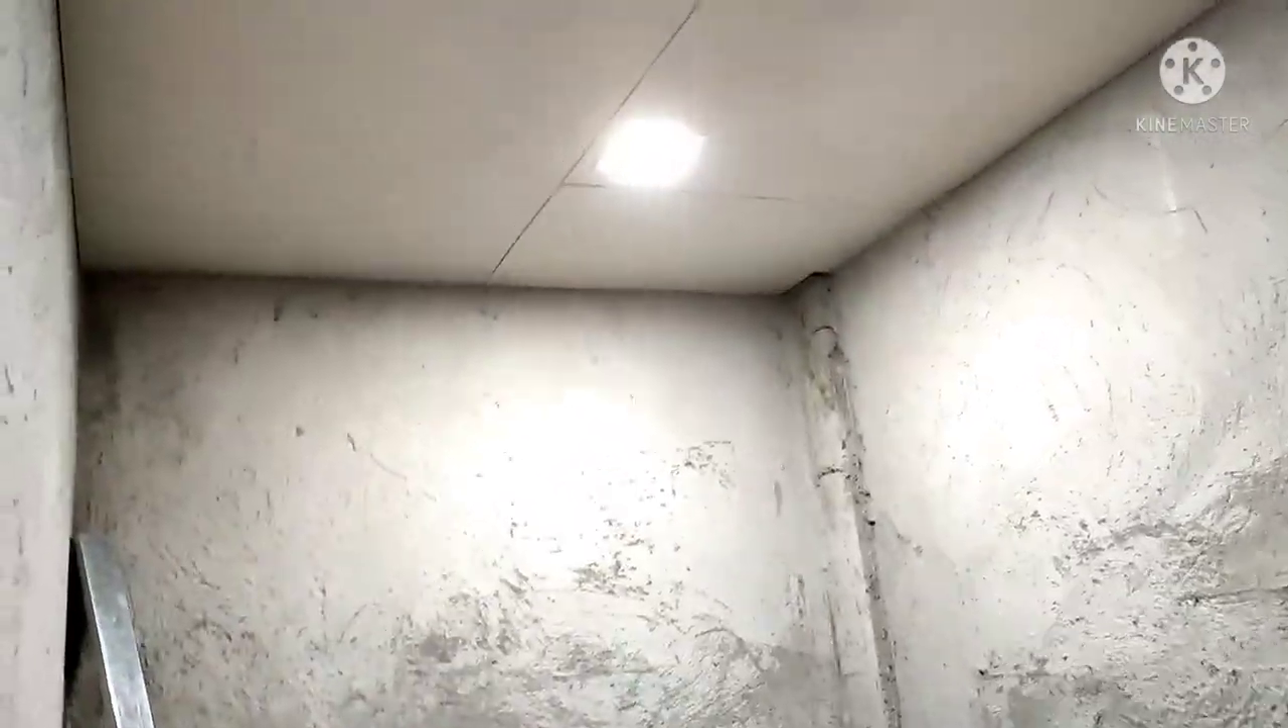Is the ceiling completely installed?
Yes.